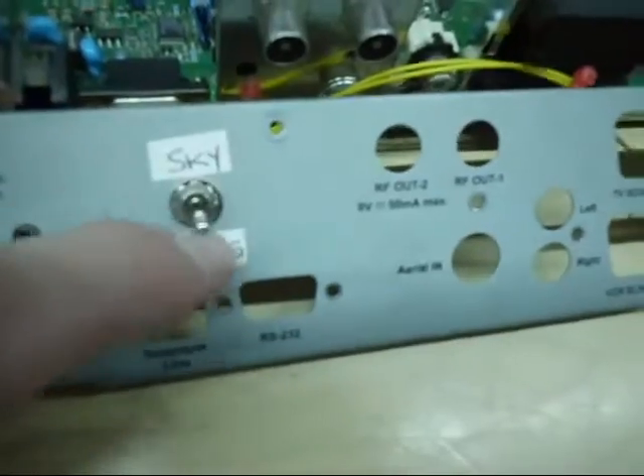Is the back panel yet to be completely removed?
No.